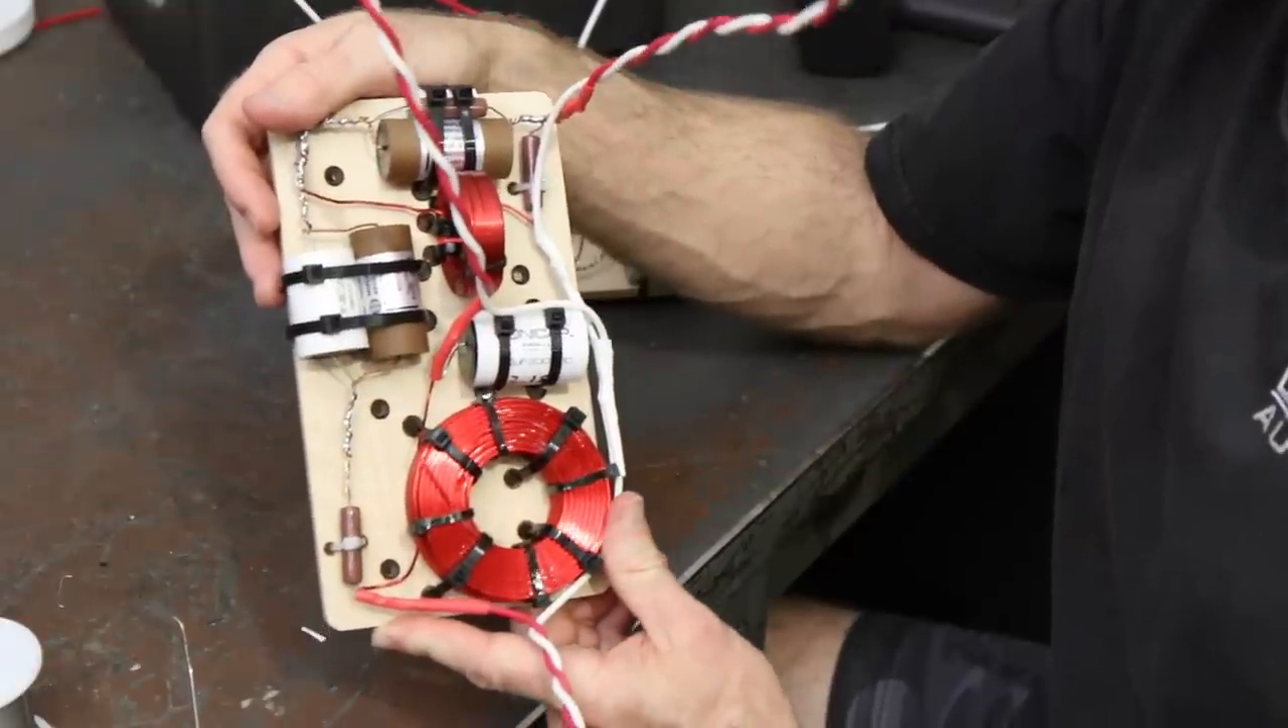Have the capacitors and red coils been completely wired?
Yes.